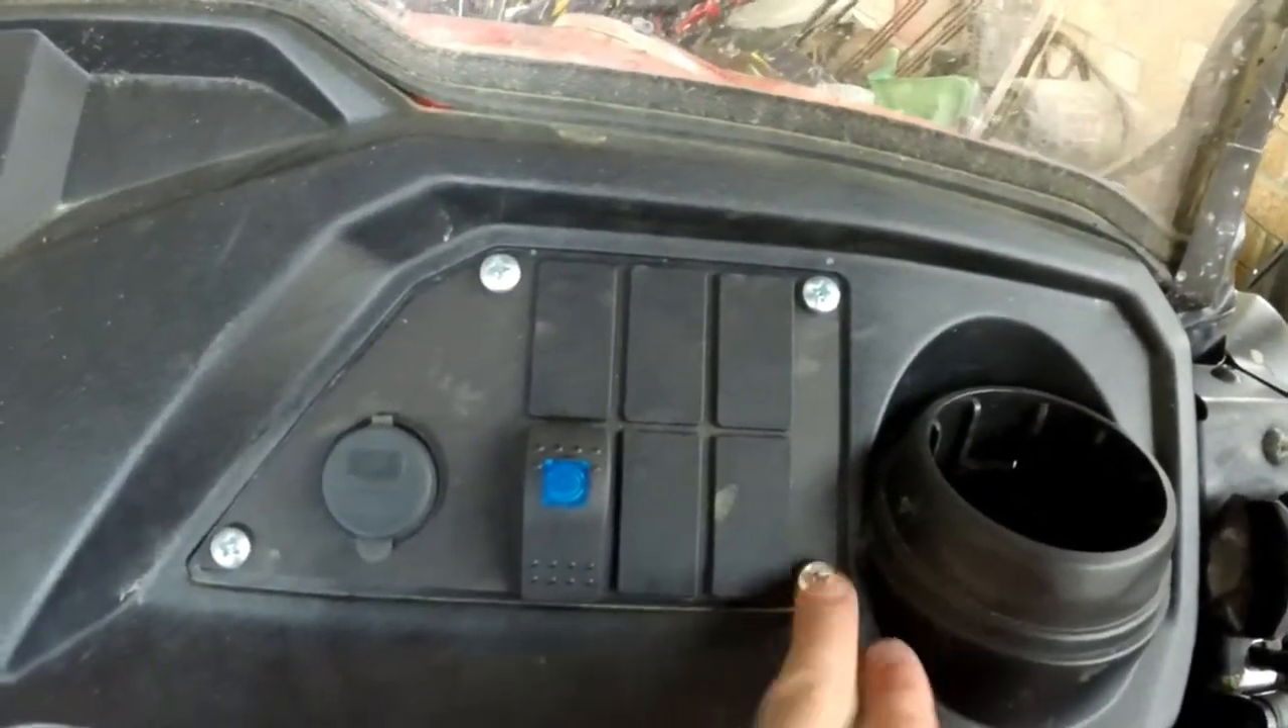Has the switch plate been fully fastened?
Yes.